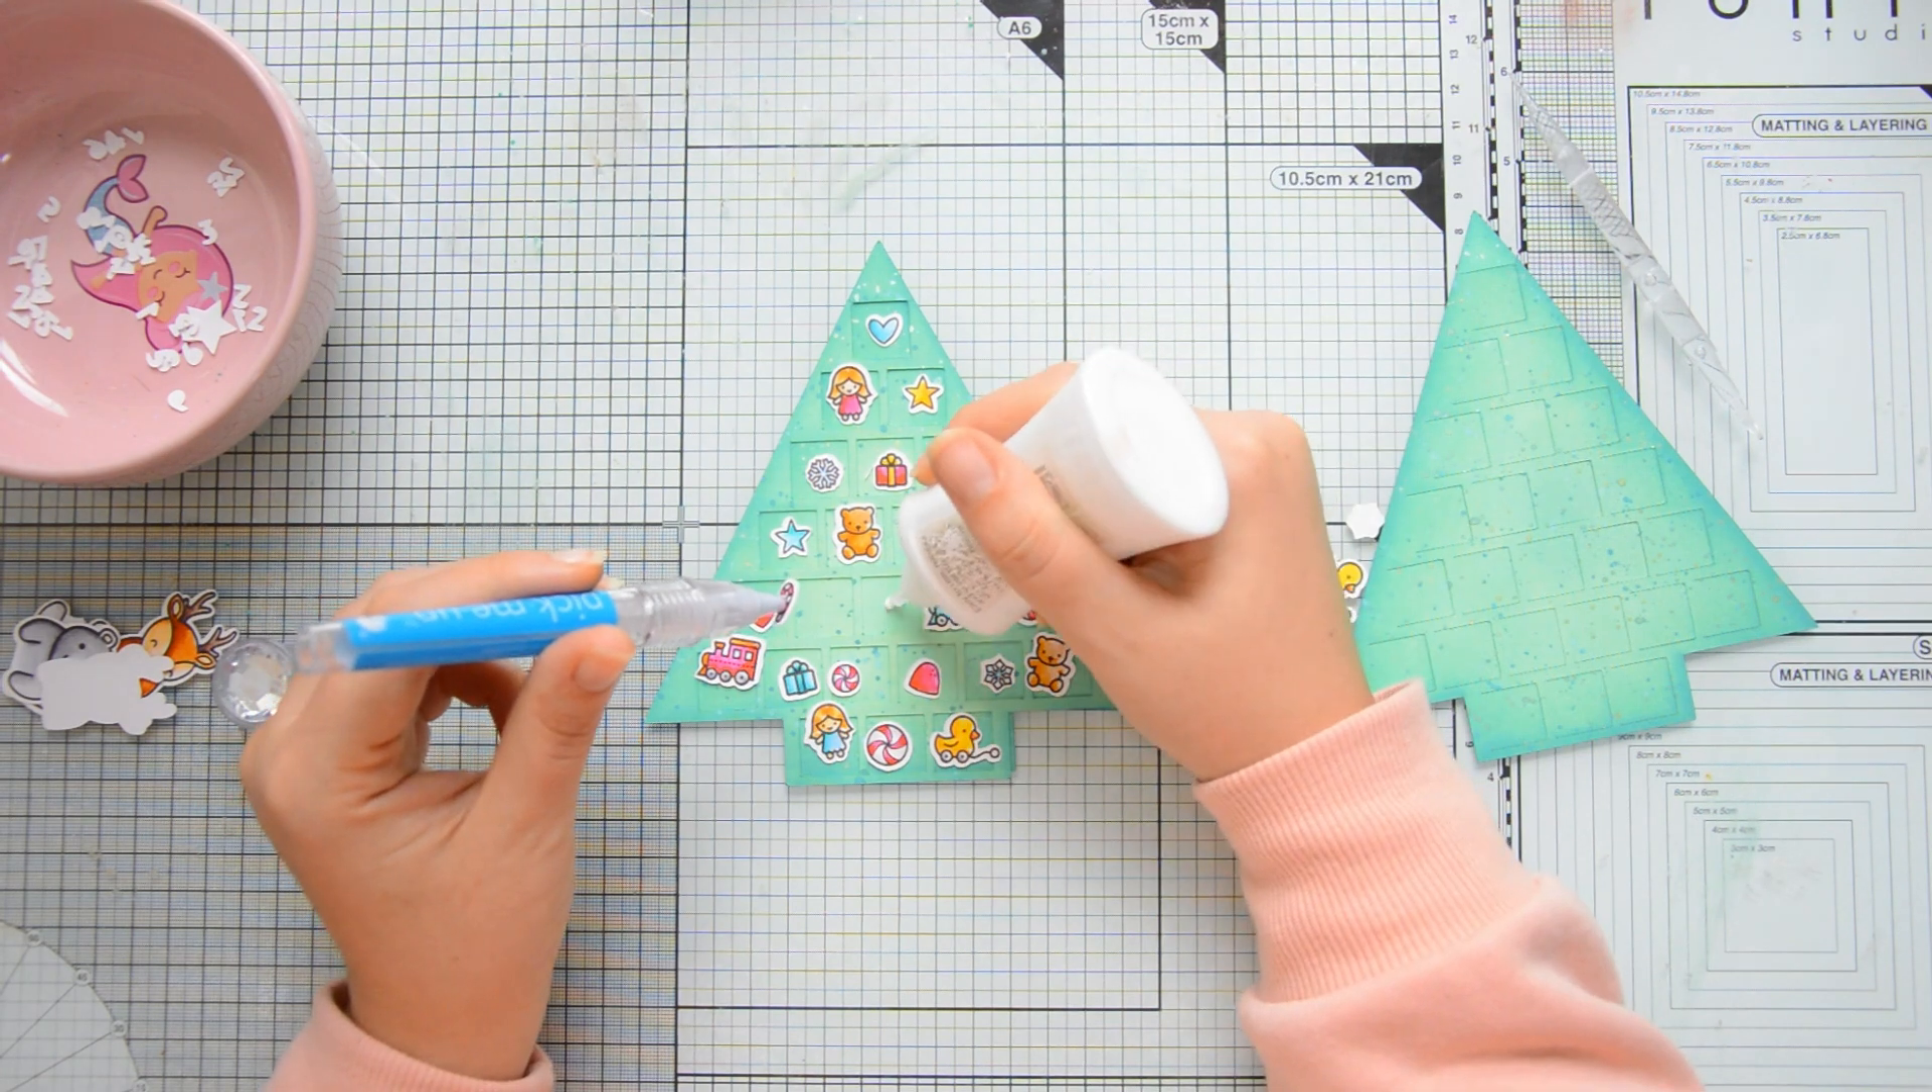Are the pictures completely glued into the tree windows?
No.